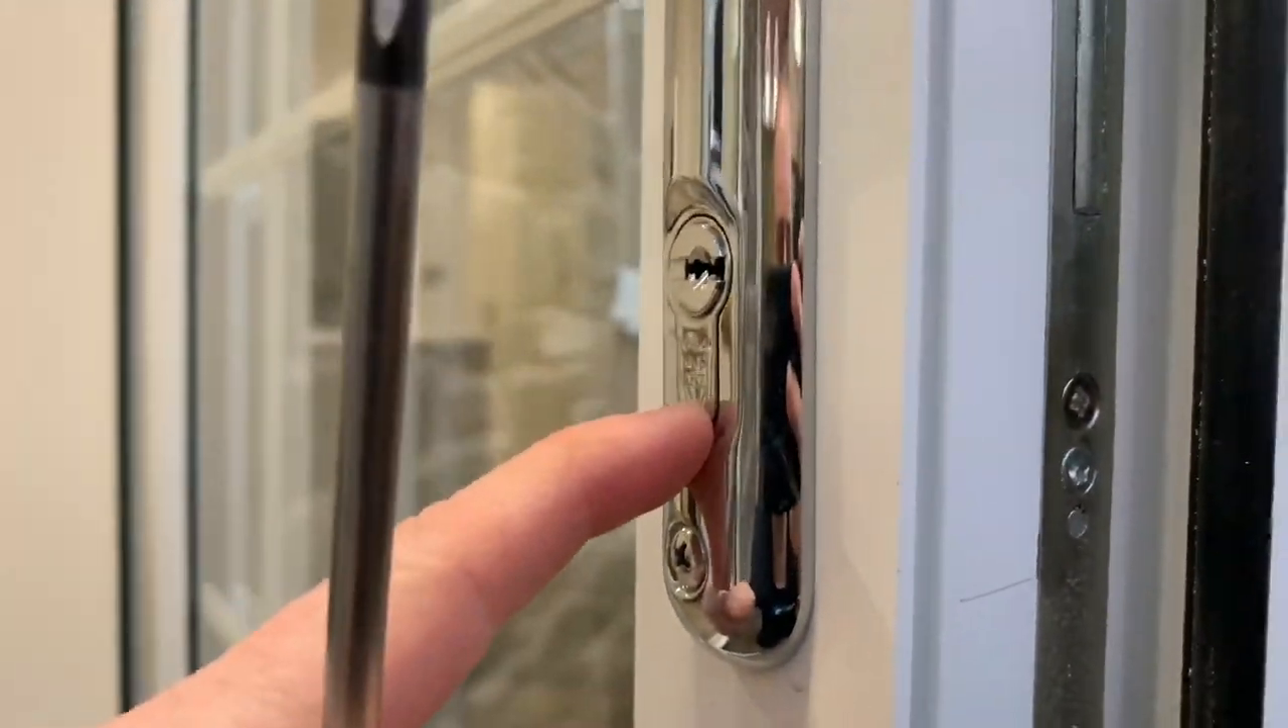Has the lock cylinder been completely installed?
Yes.